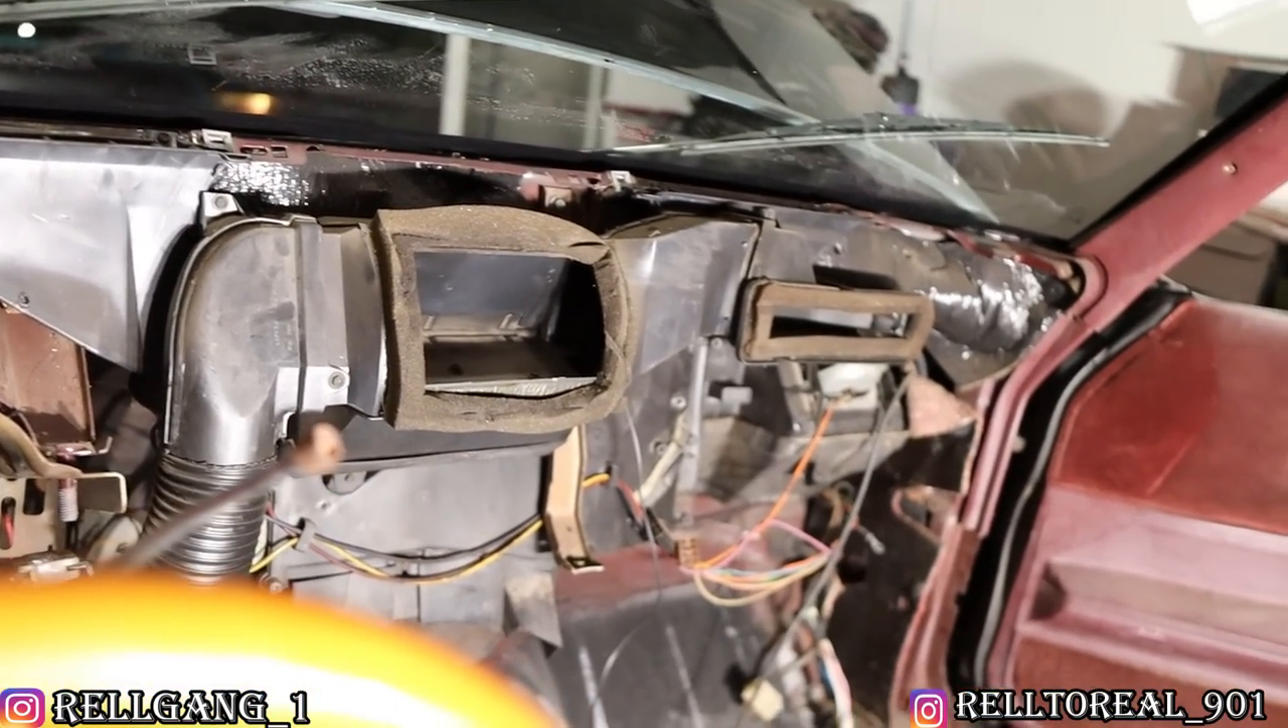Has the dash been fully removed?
Yes.